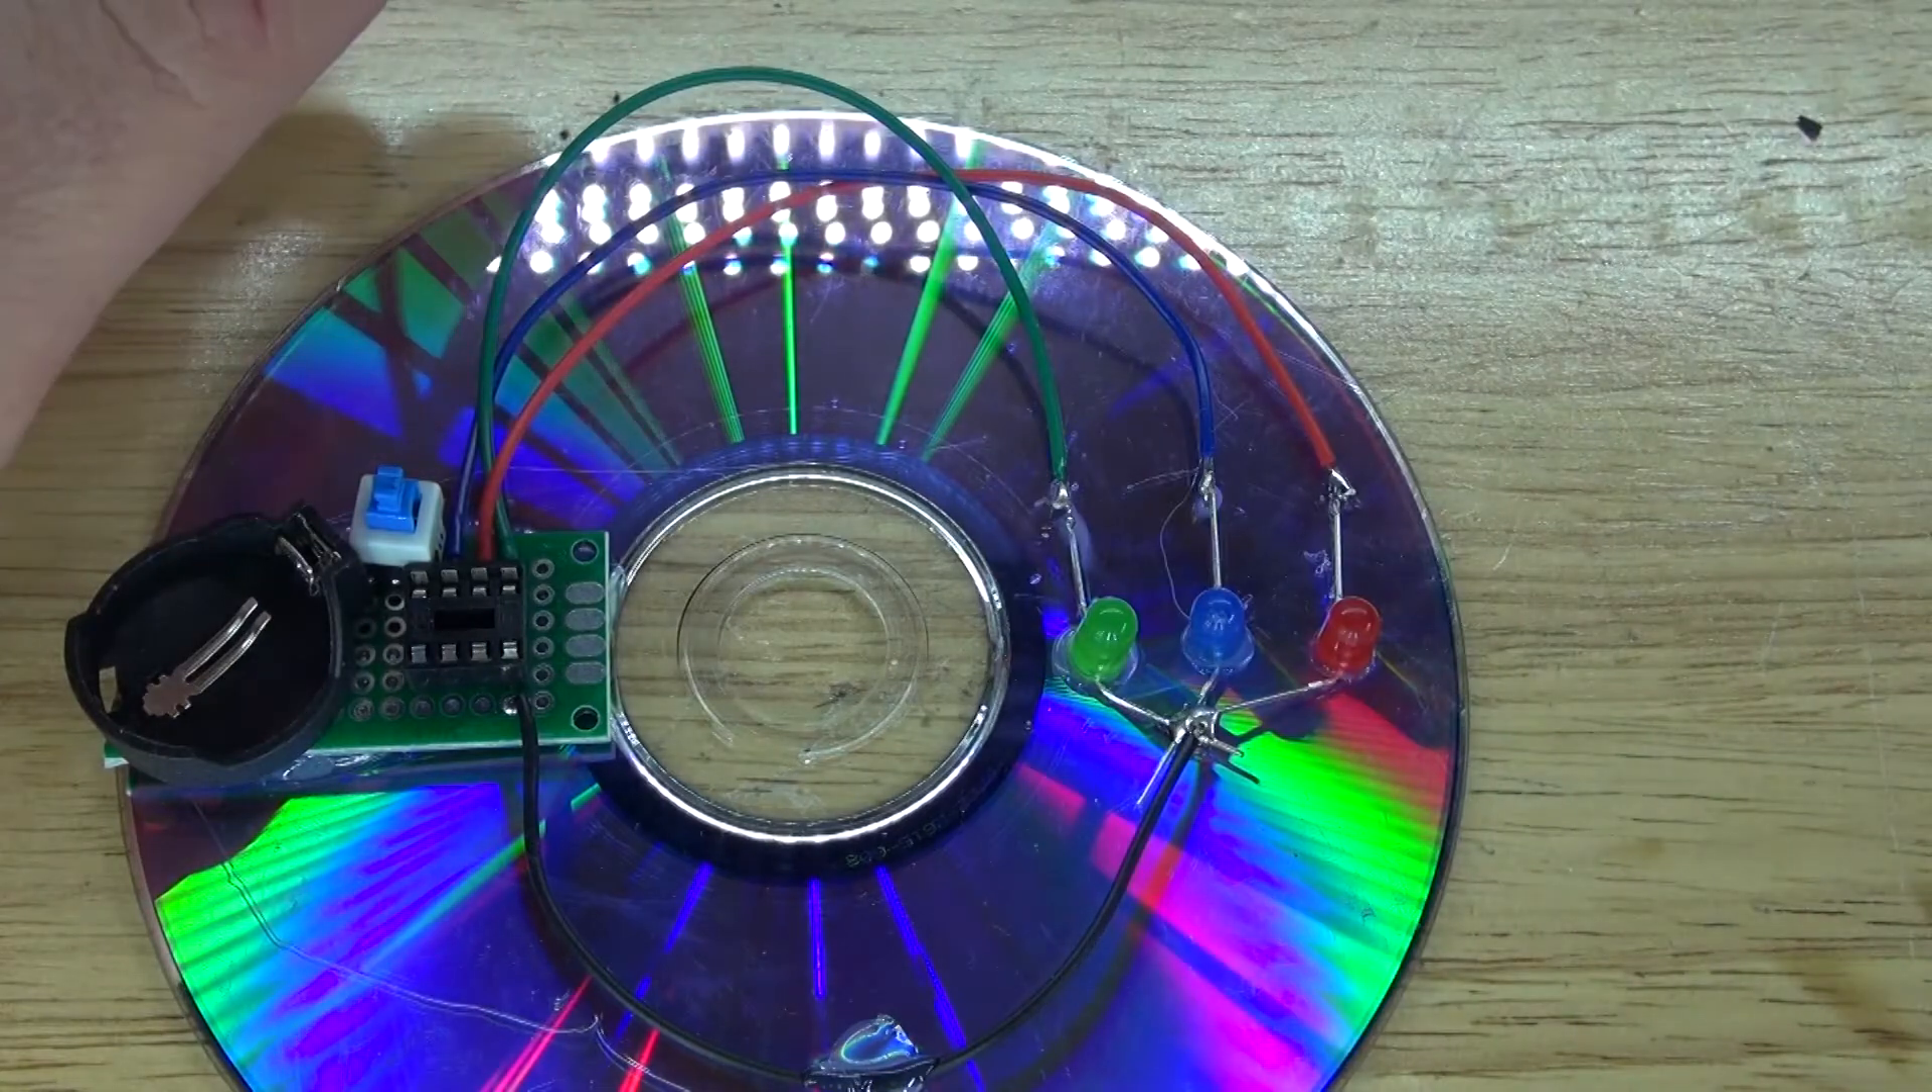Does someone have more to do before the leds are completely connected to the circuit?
No.